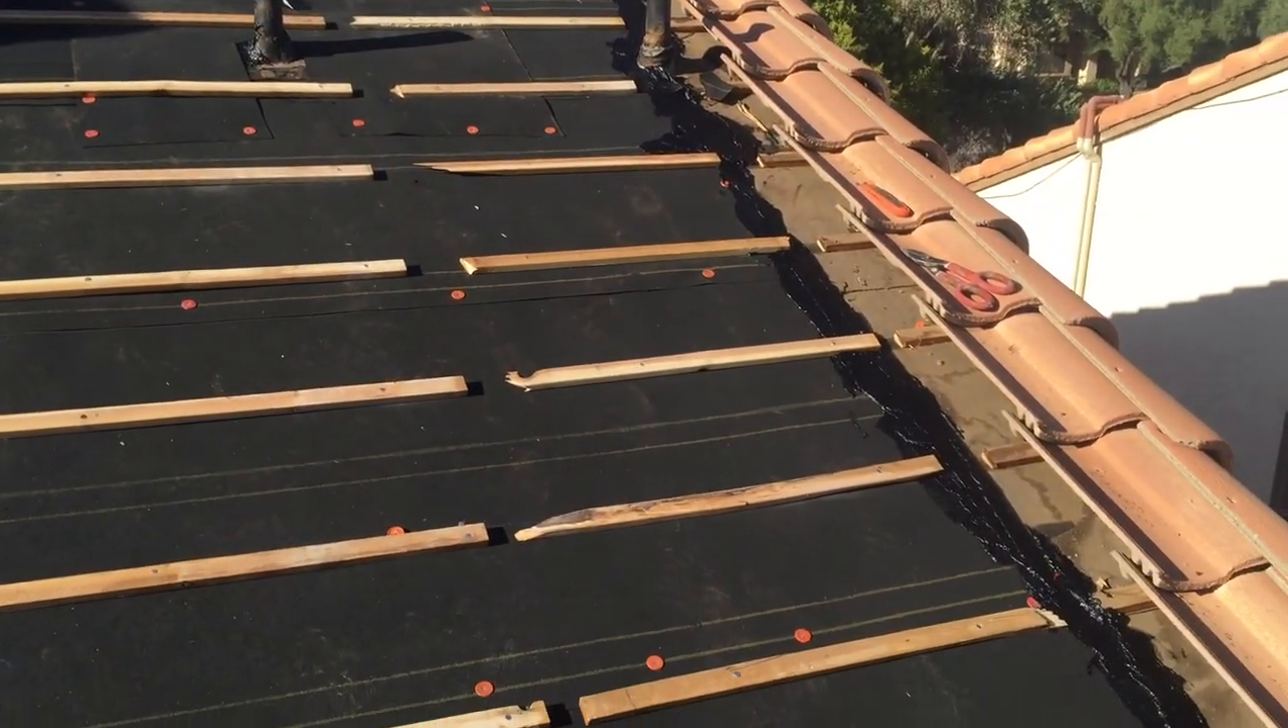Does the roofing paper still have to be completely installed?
No.